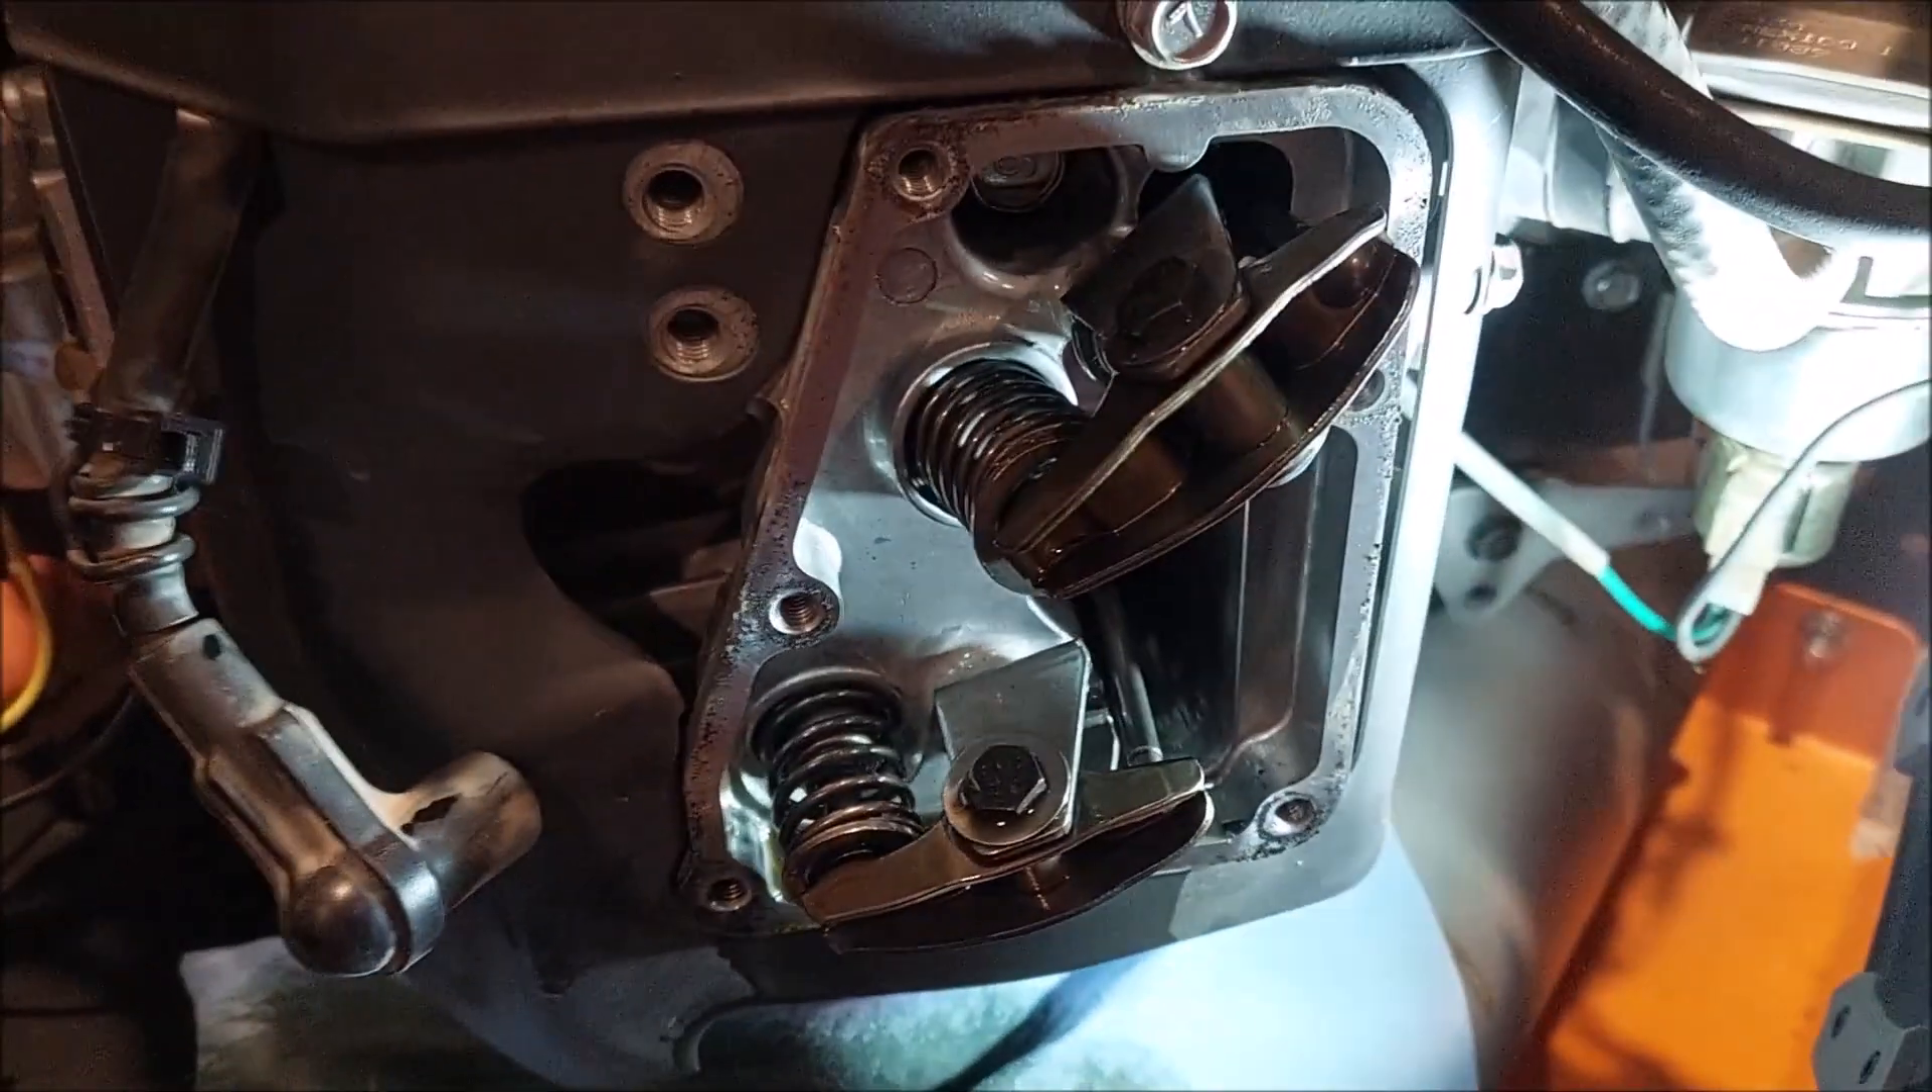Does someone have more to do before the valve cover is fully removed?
No.